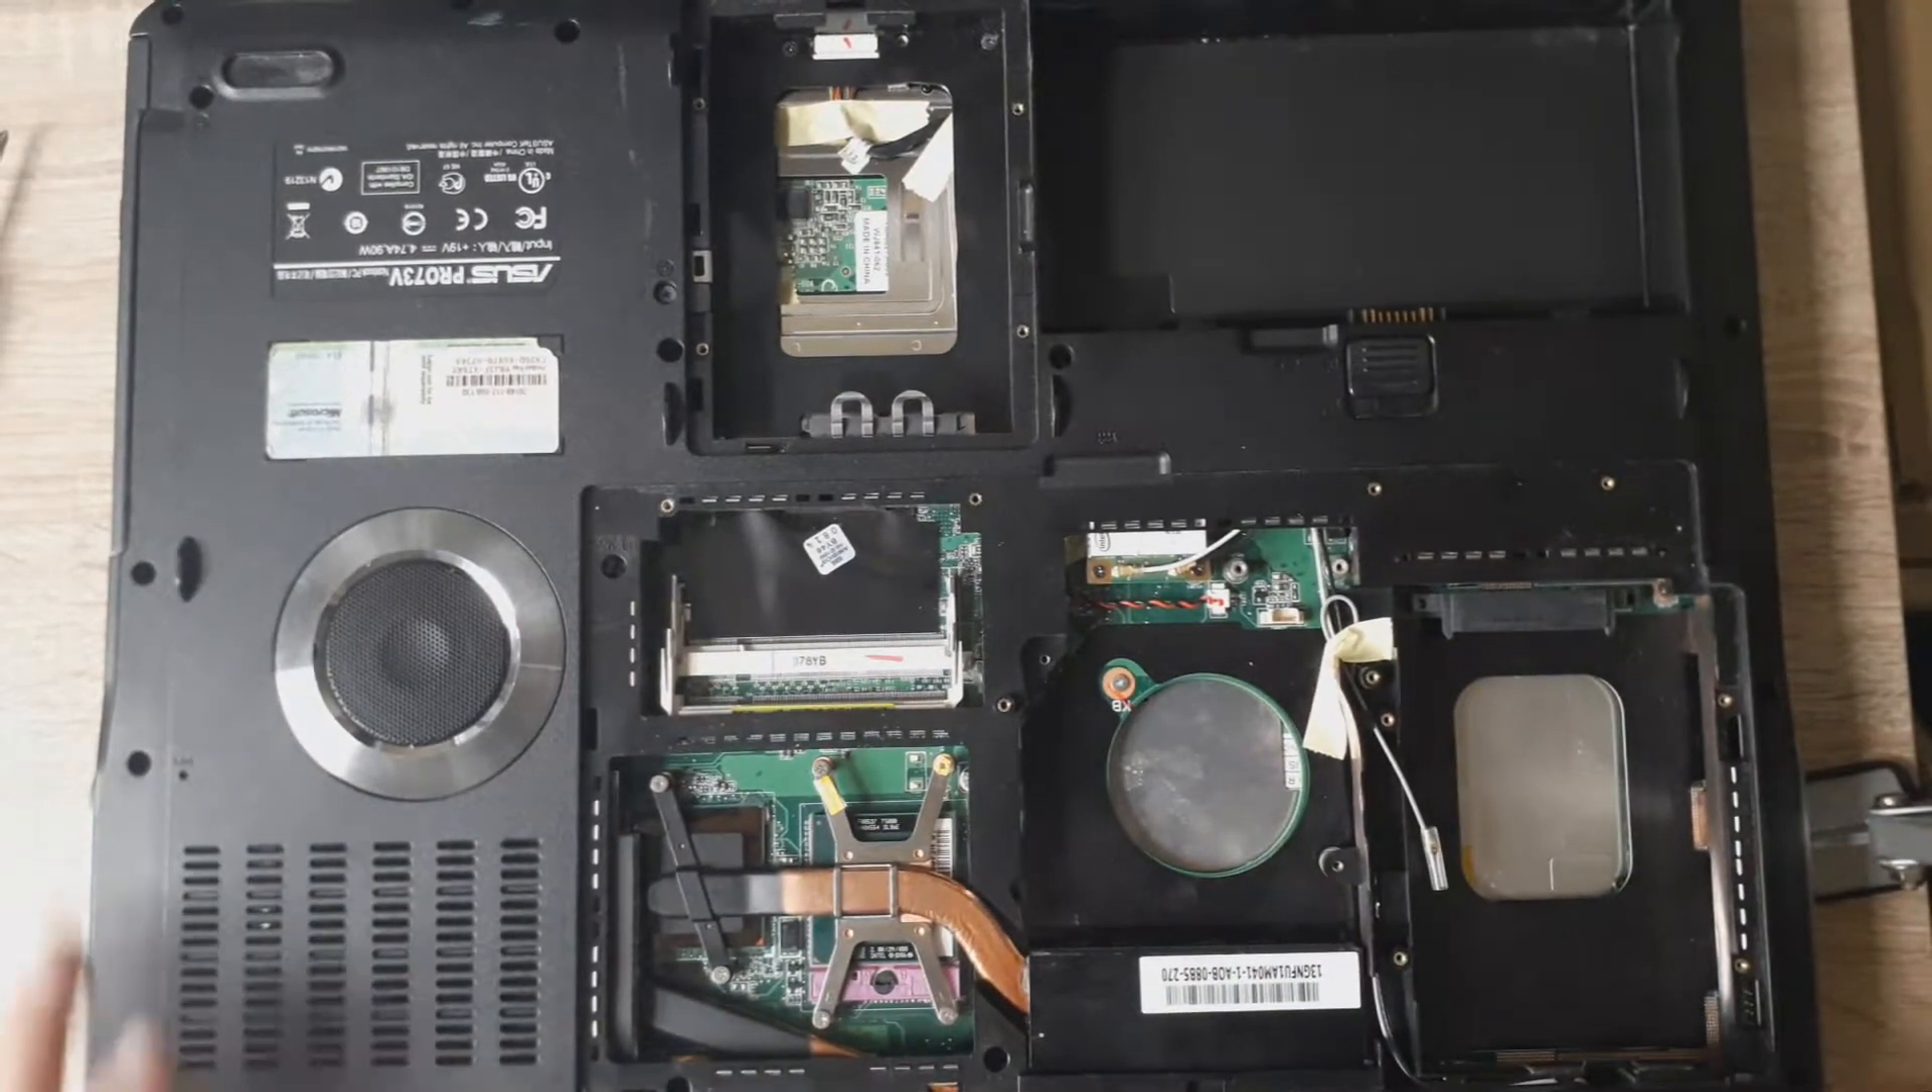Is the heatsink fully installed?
Yes.